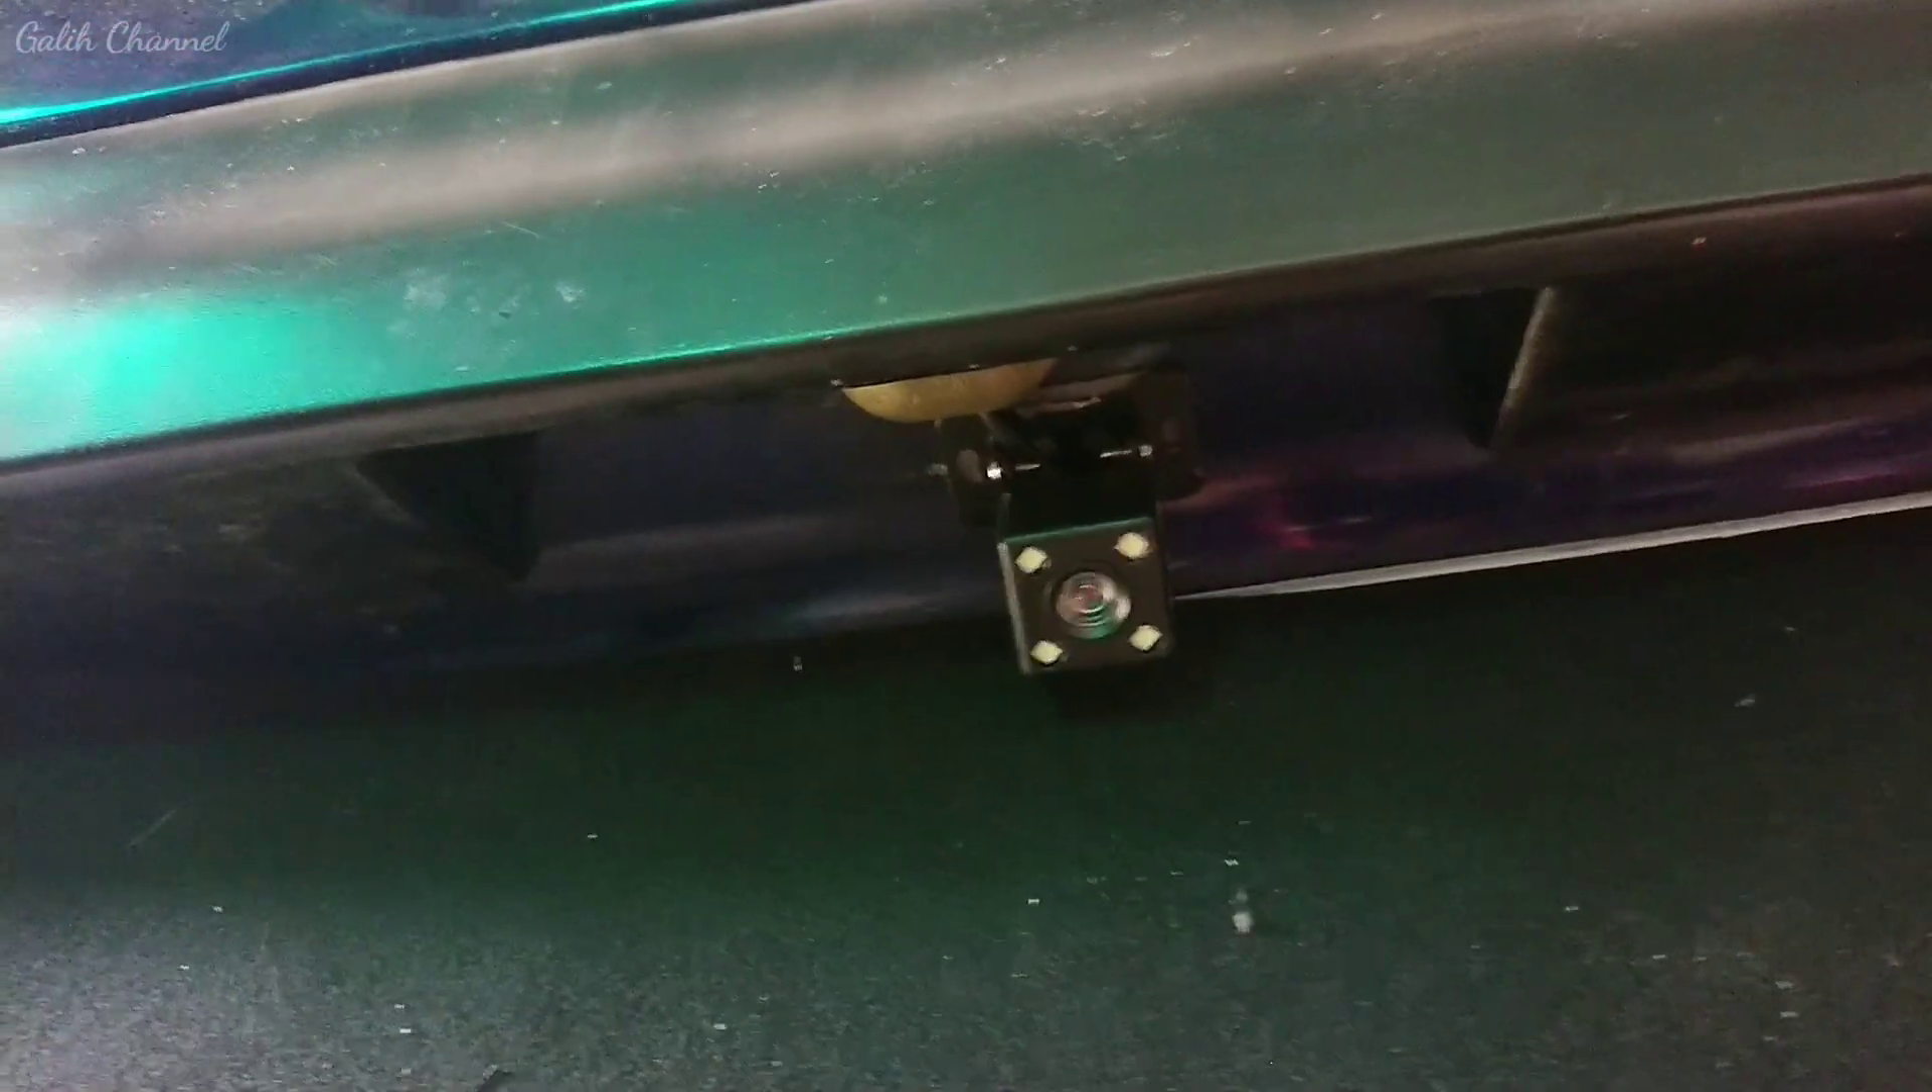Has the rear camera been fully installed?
Yes.